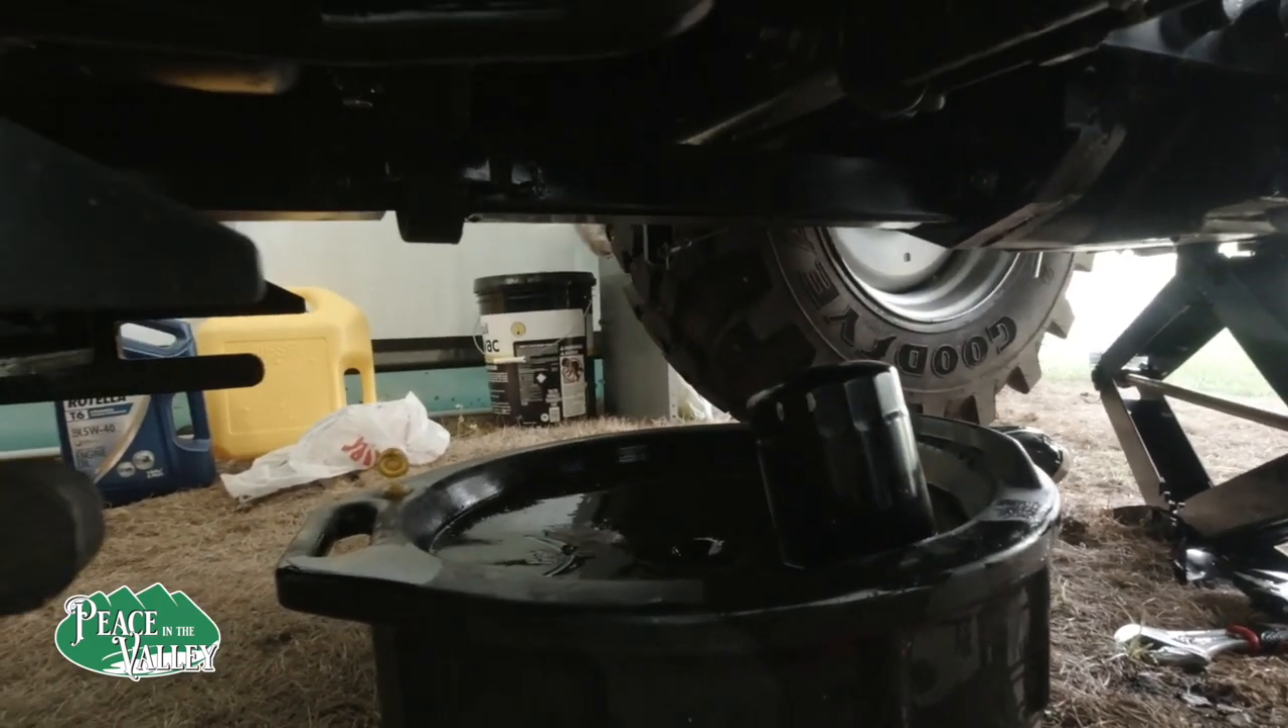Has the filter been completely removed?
Yes.